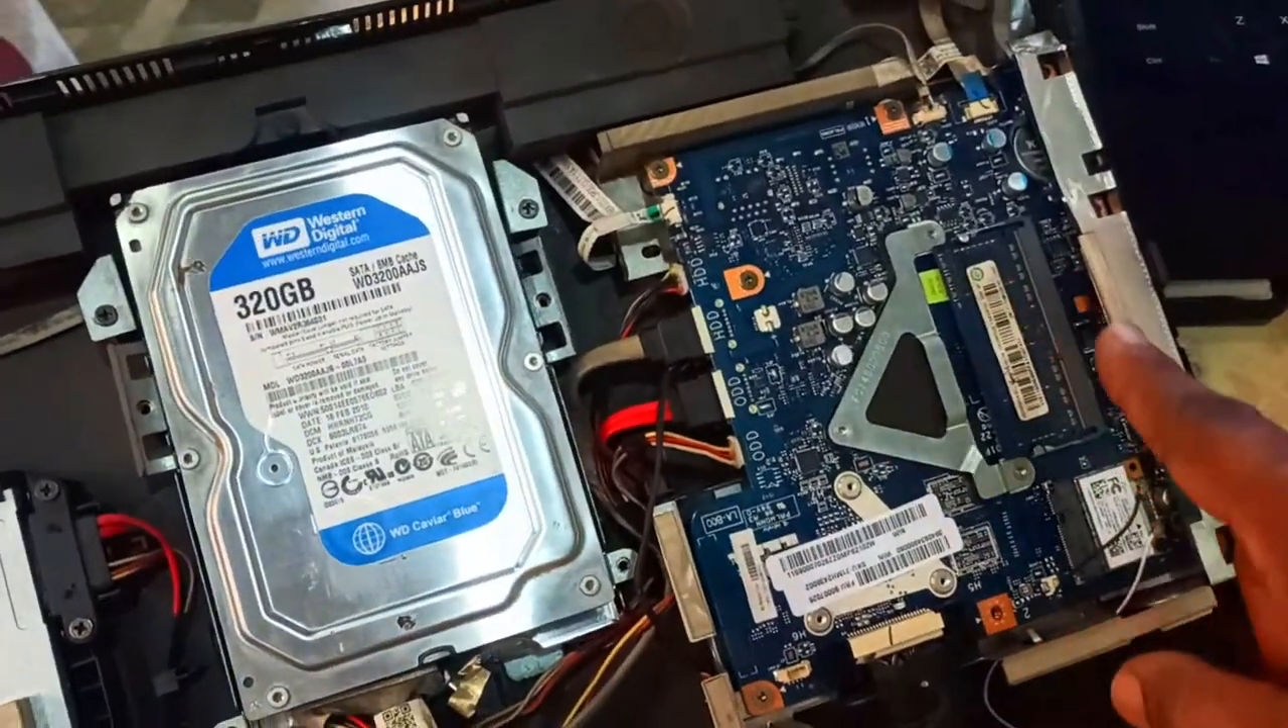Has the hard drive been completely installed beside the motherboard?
Yes.